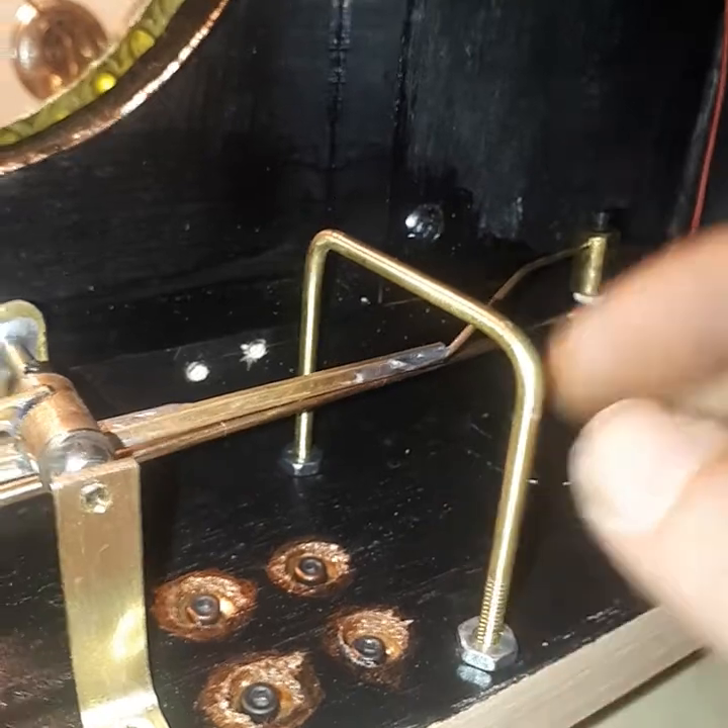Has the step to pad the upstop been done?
No.